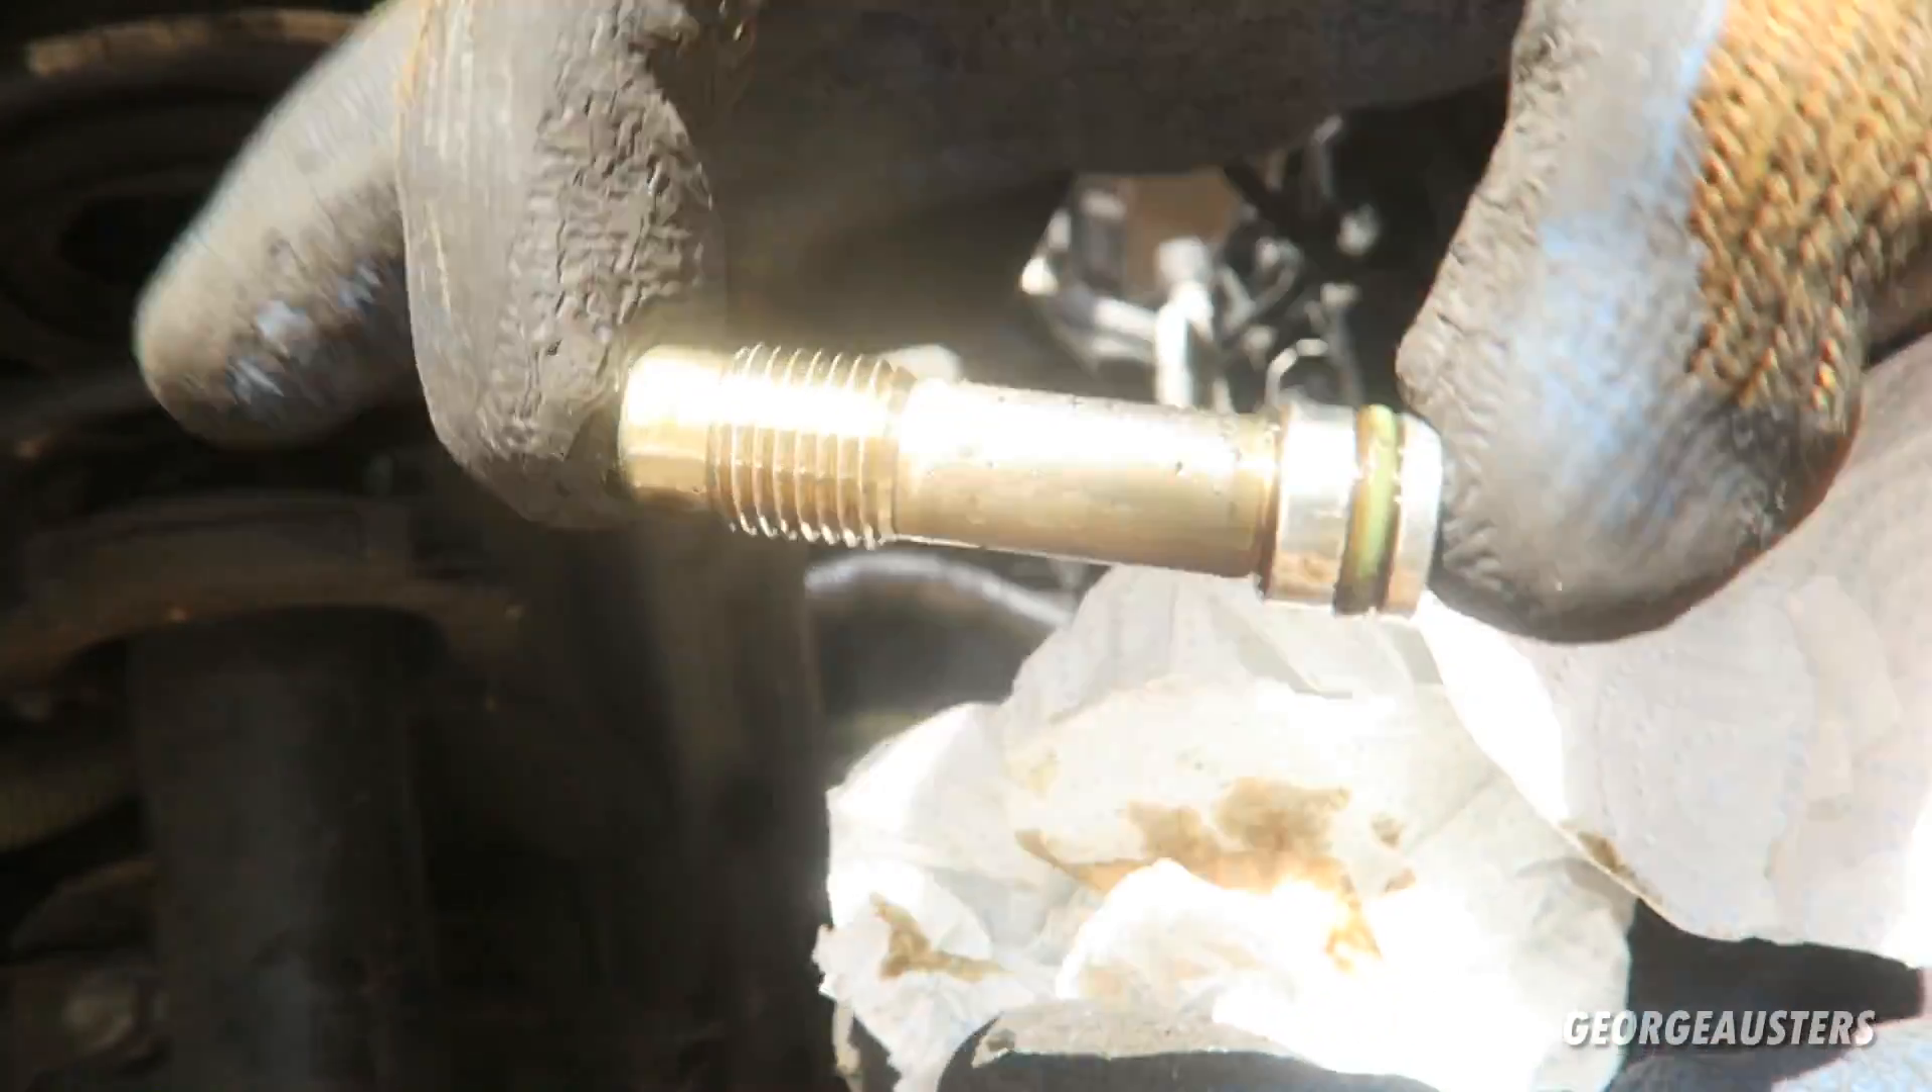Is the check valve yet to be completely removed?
No.